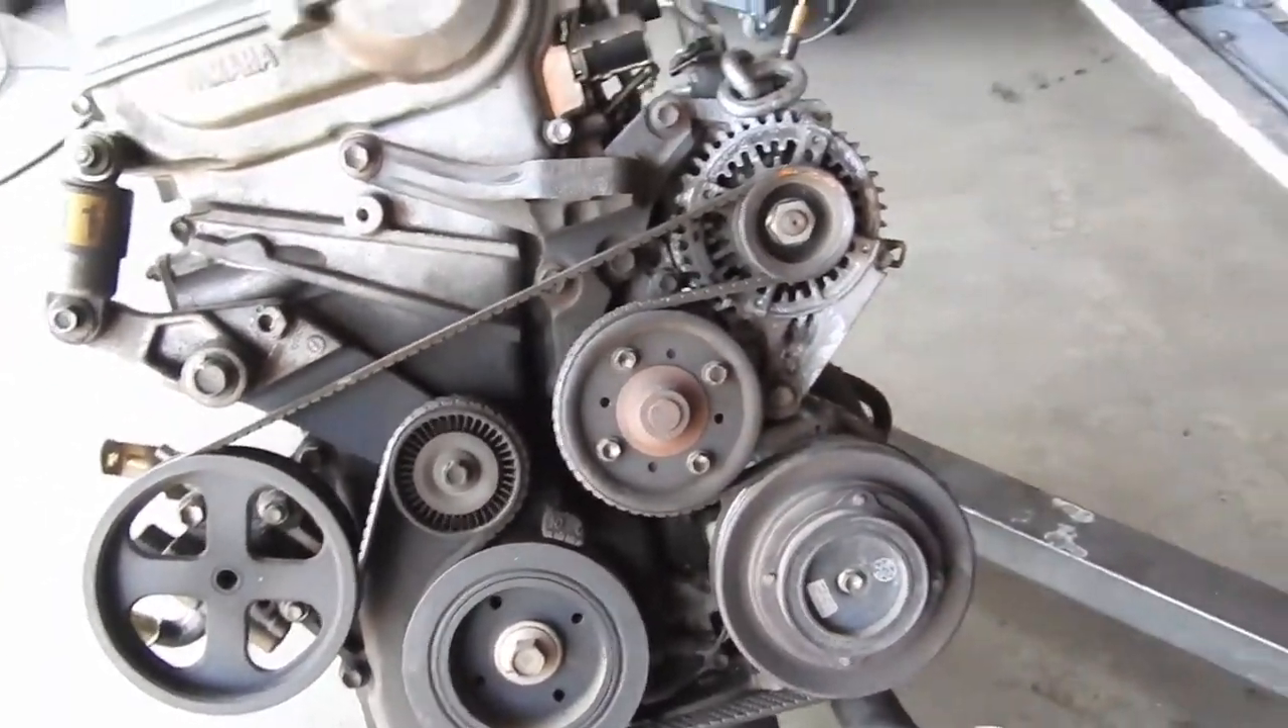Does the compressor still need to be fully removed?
Yes.